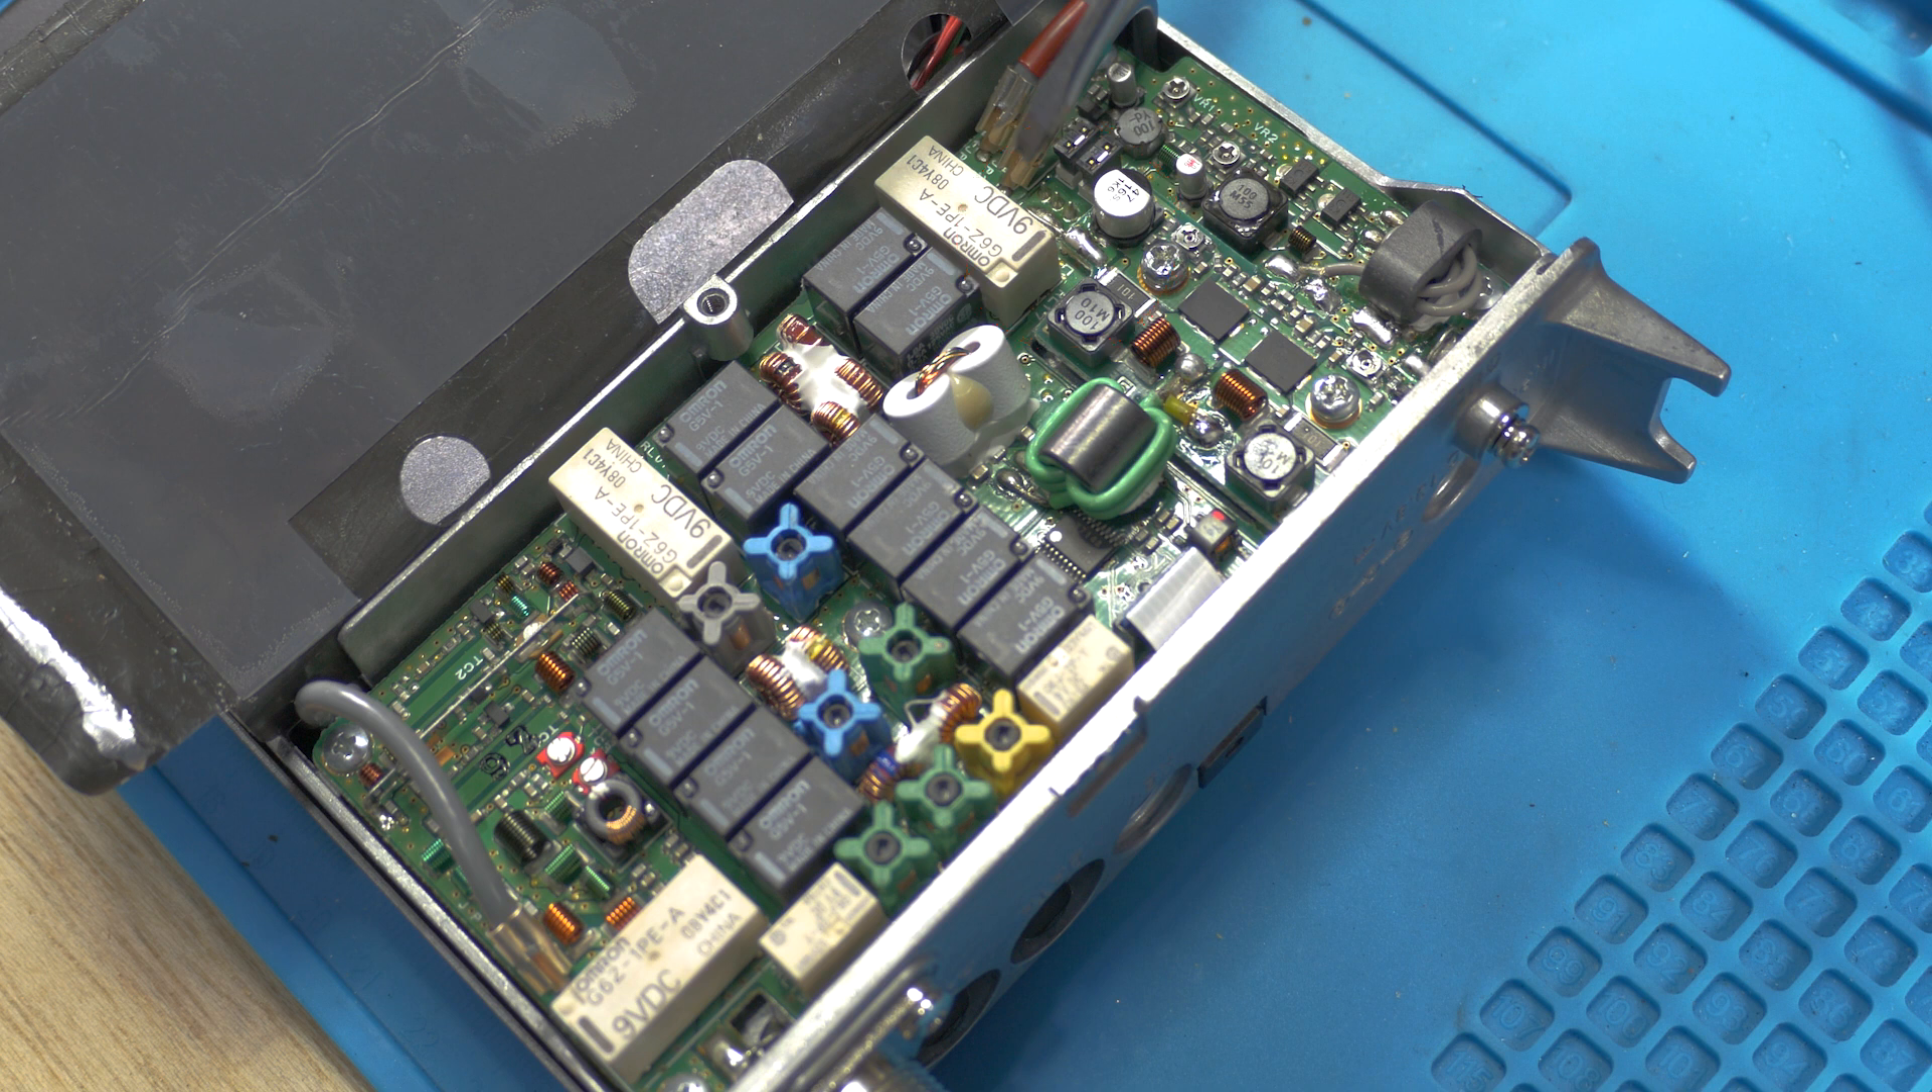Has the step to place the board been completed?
Yes.